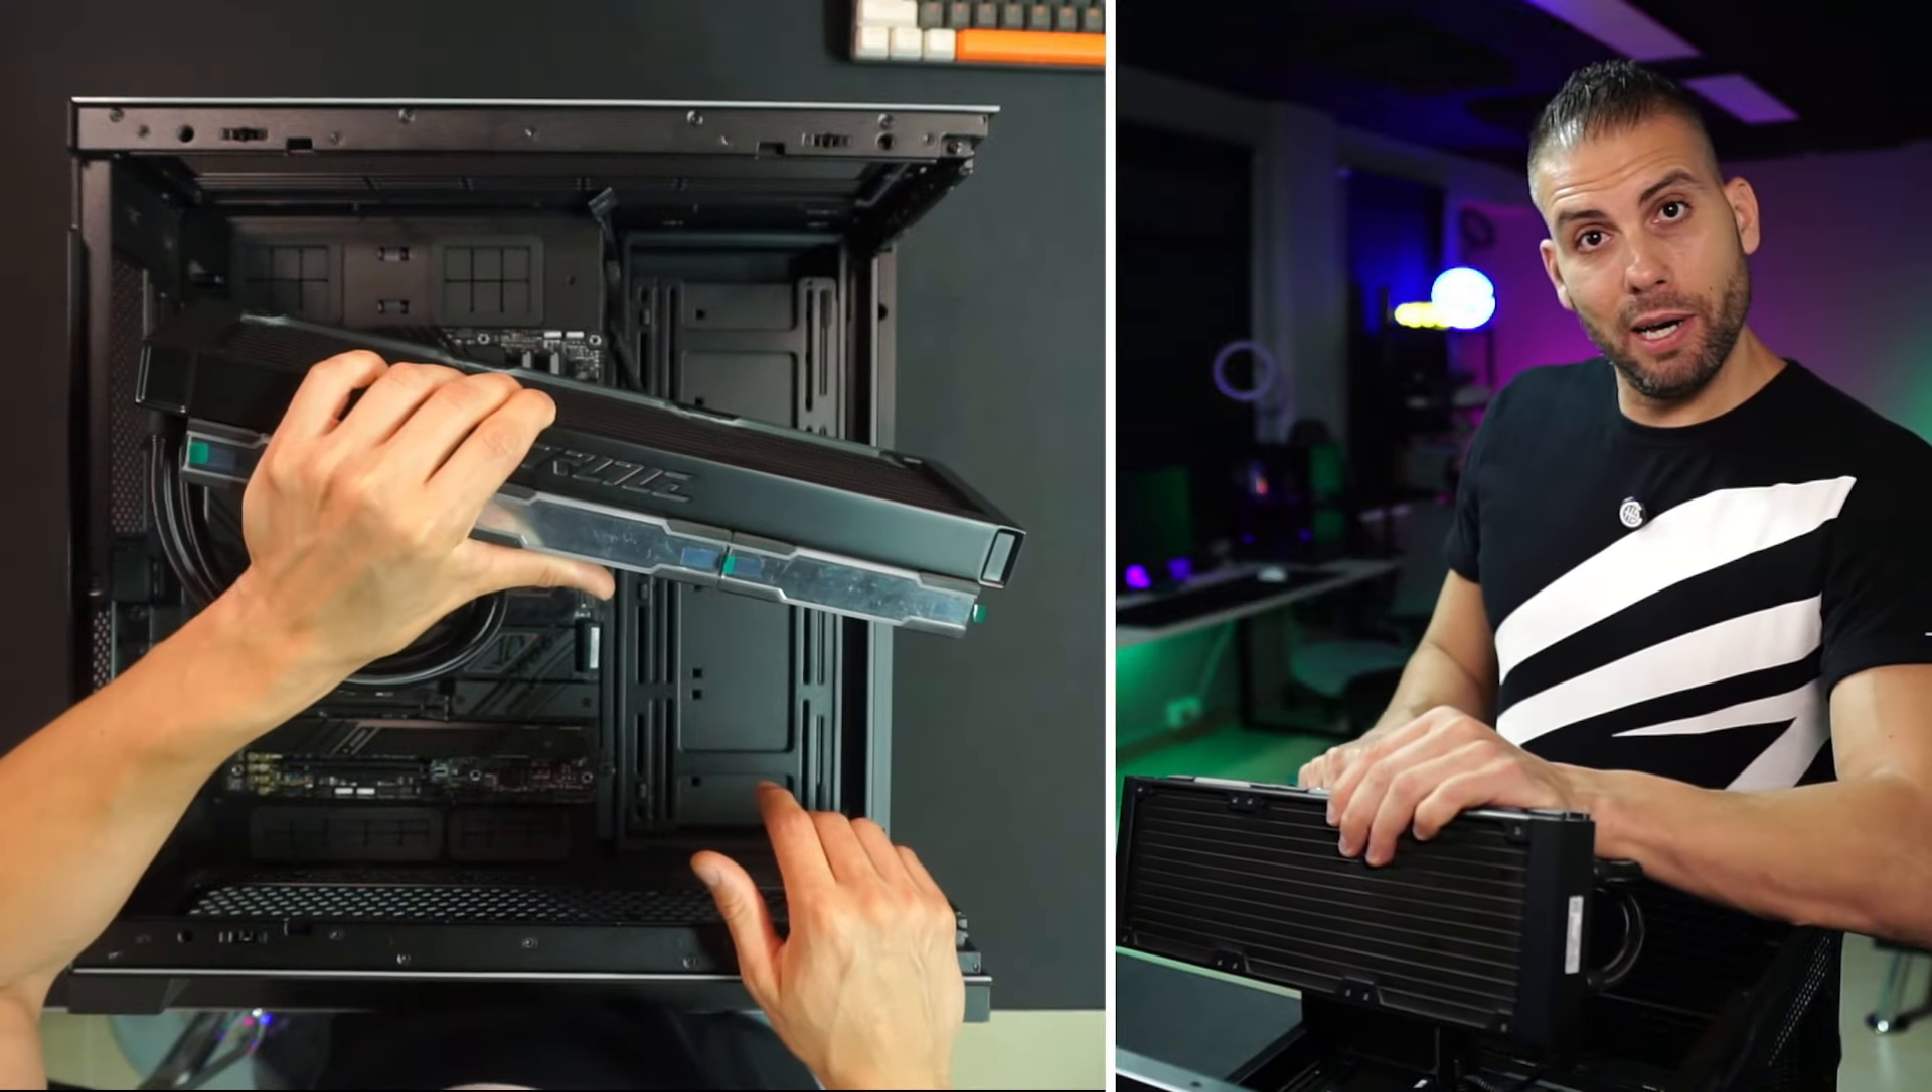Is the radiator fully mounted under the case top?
No.